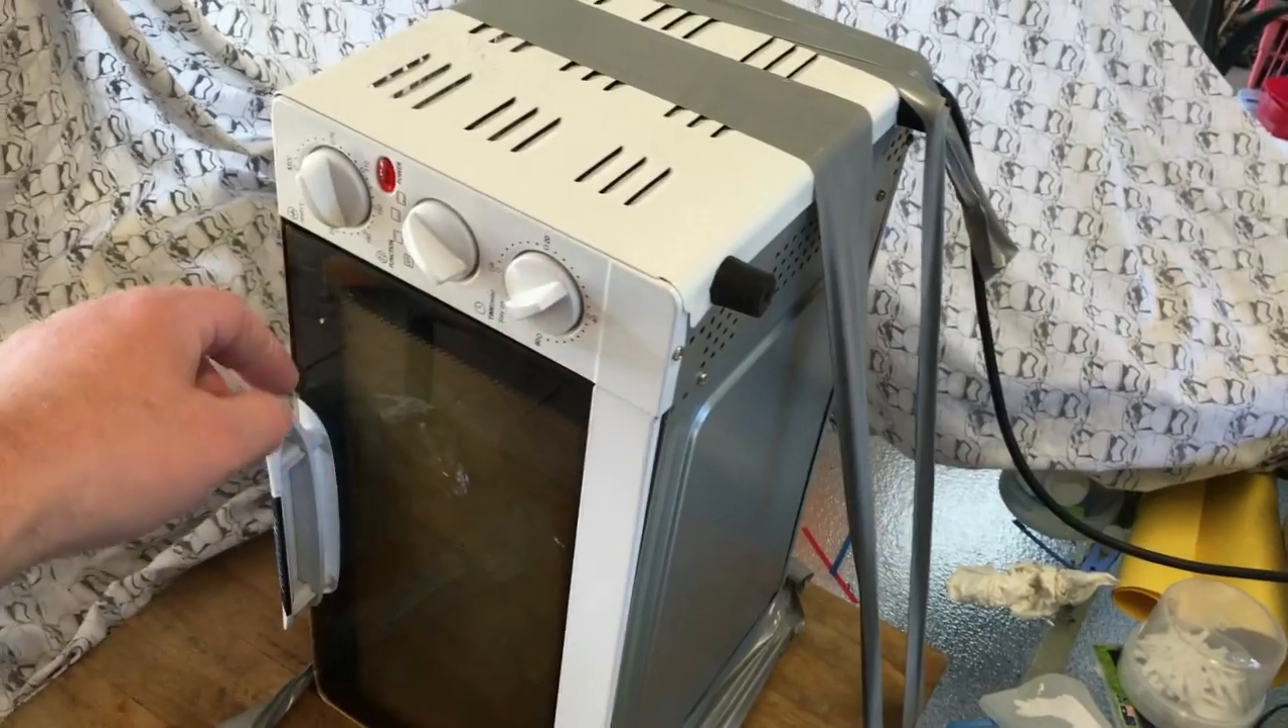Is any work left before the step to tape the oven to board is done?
No.